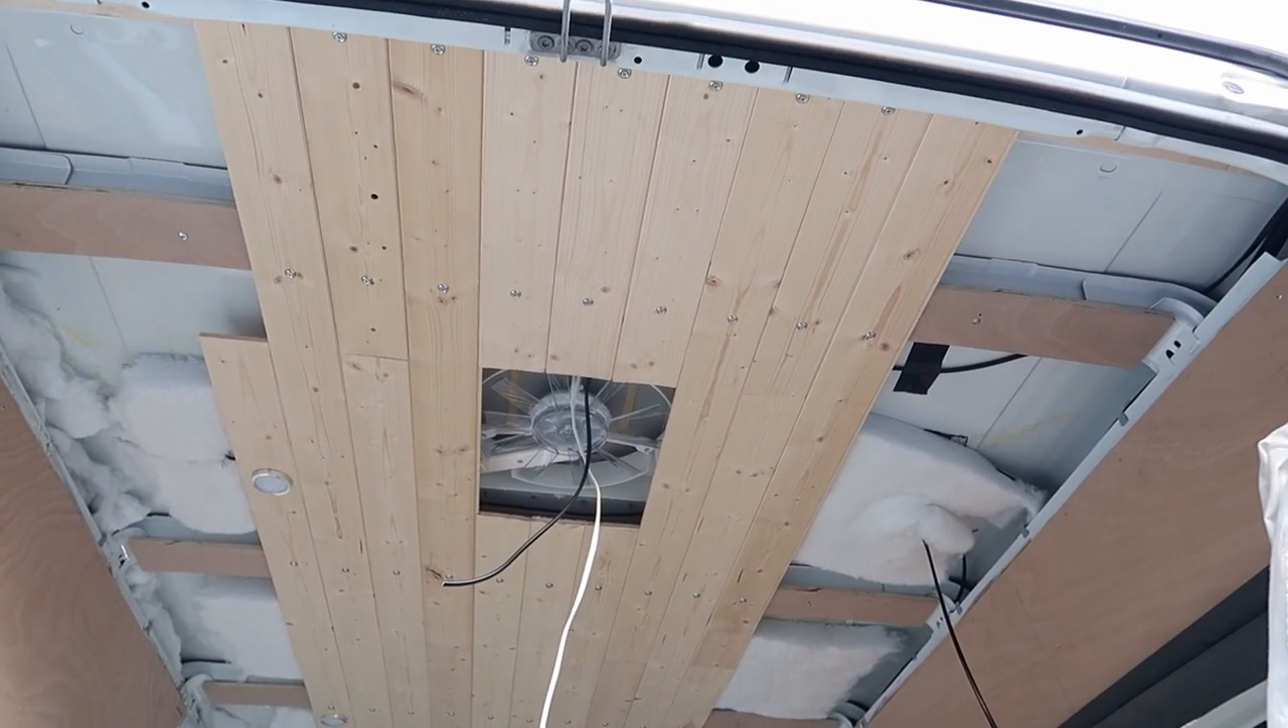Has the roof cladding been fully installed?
No.